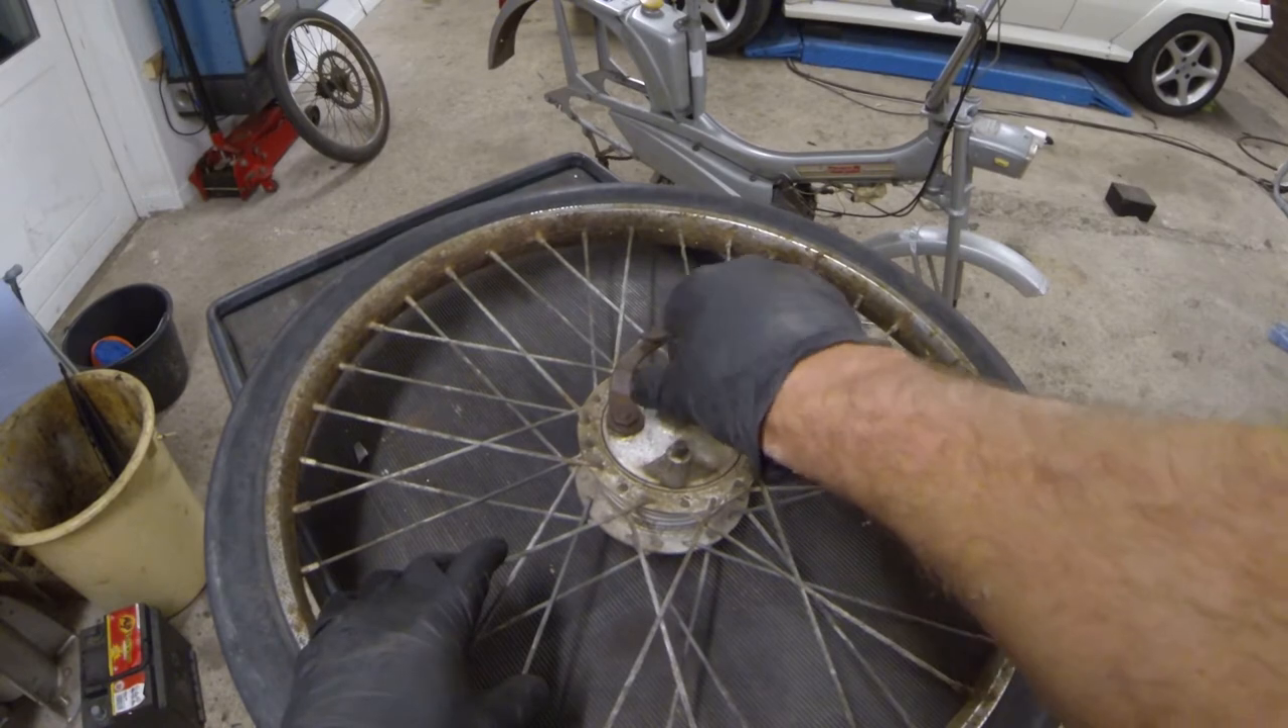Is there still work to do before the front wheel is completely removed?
No.